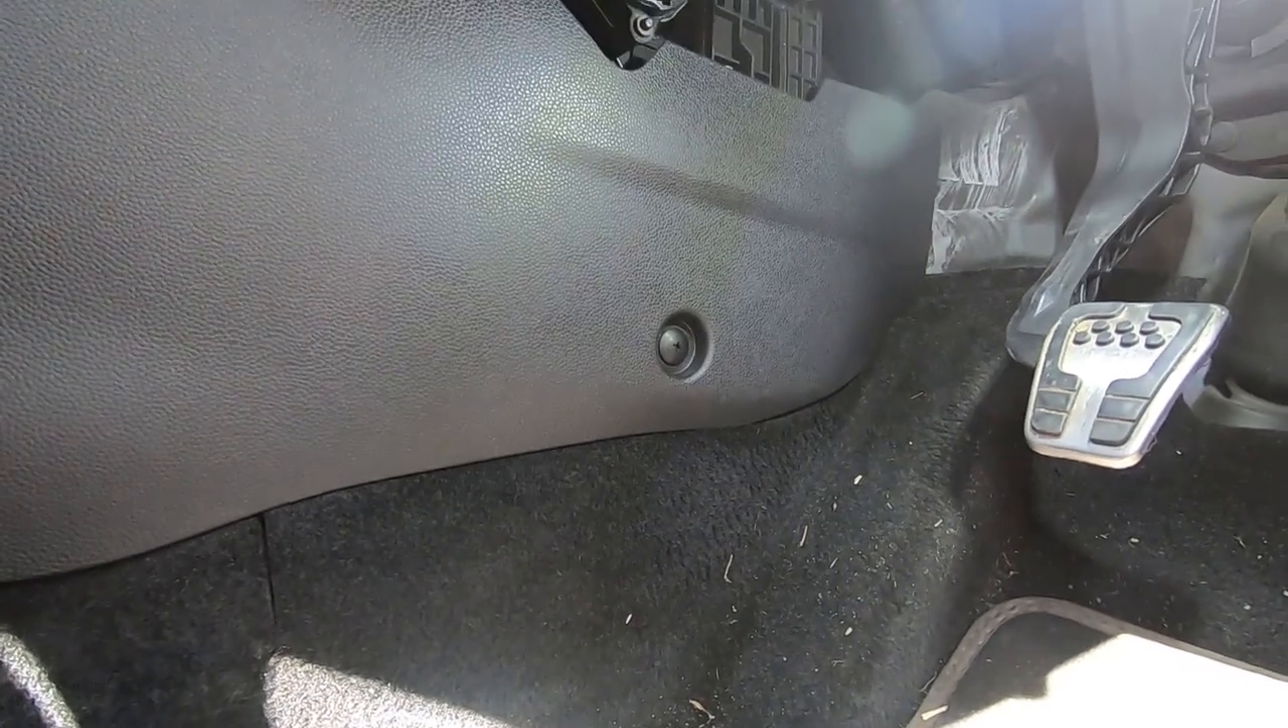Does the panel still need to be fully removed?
Yes.